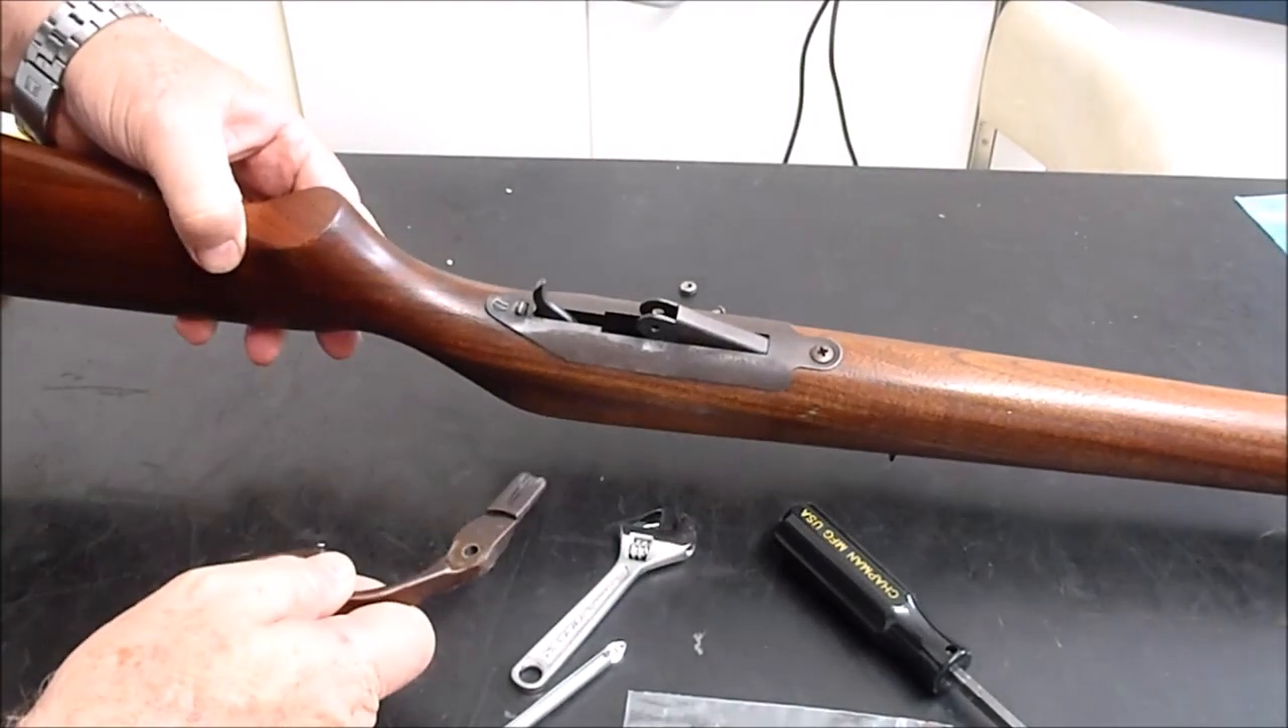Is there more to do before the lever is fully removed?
No.